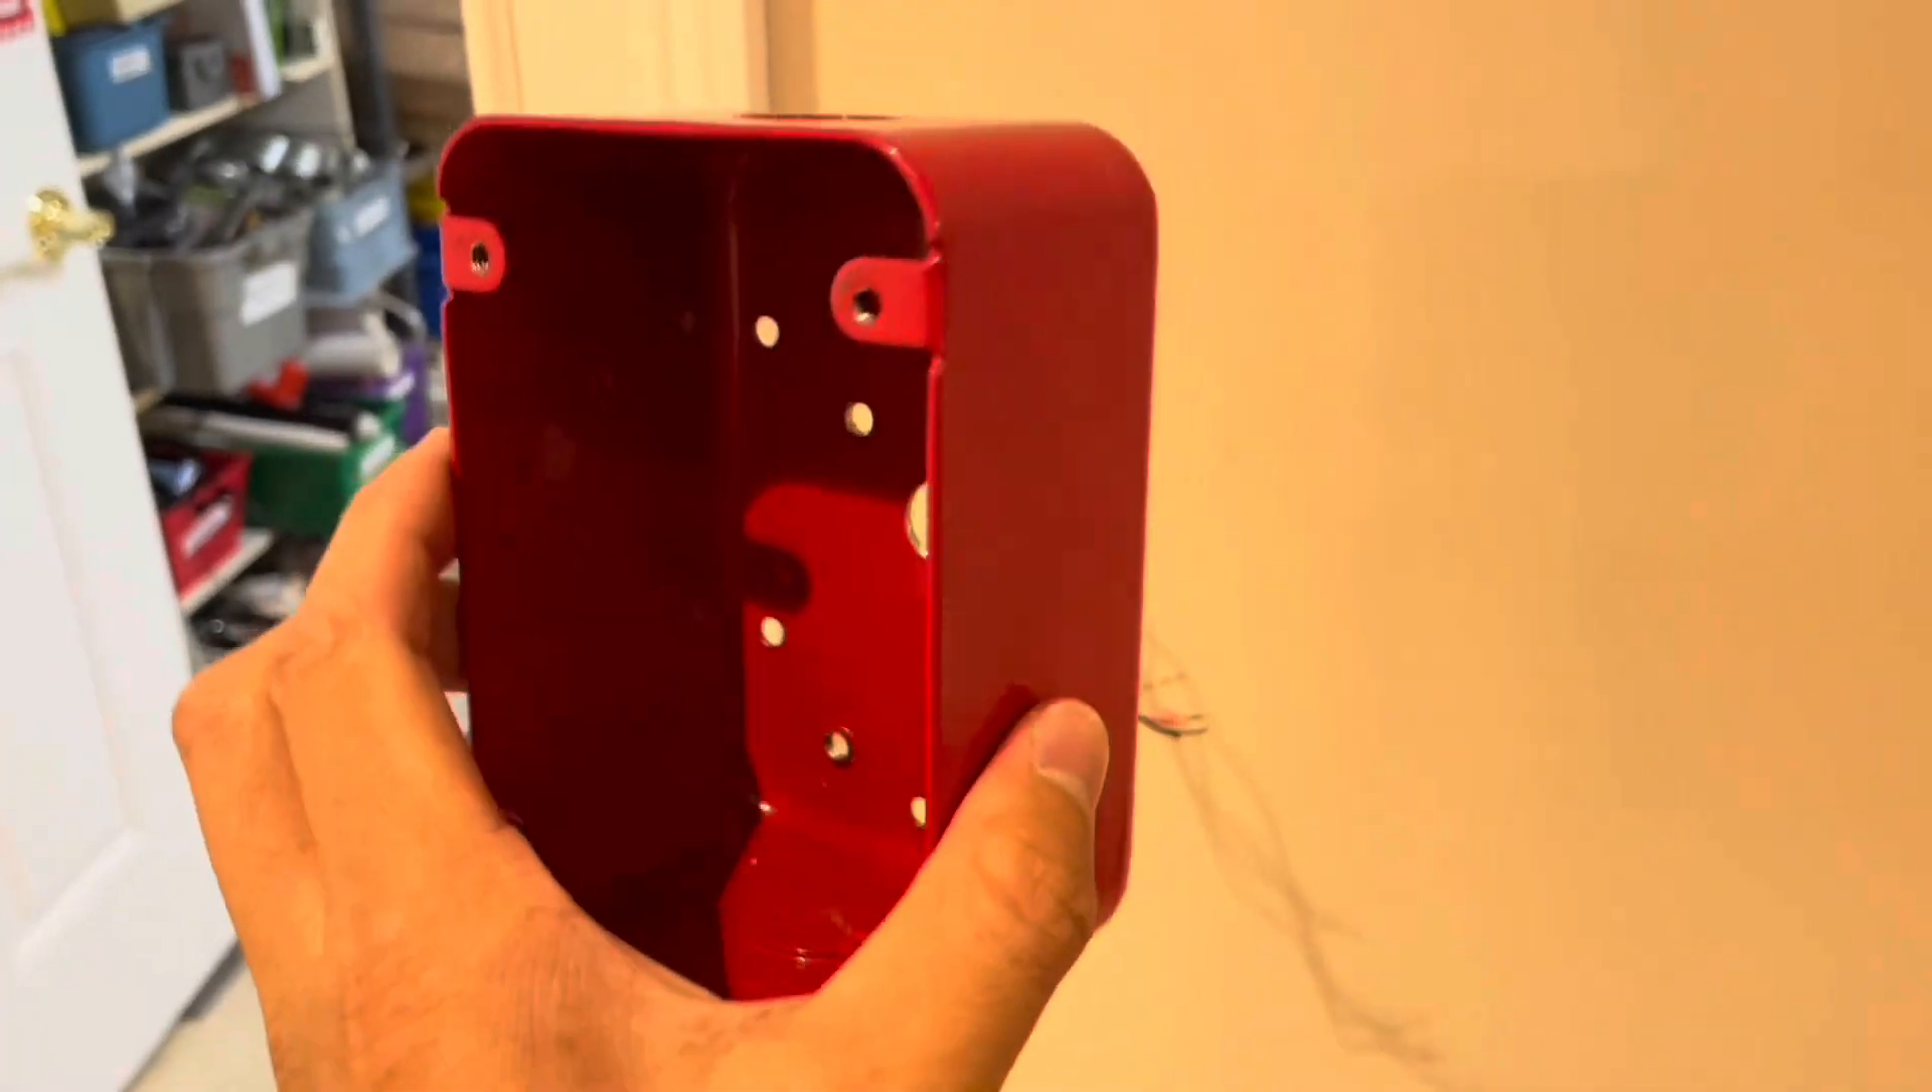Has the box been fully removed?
Yes.